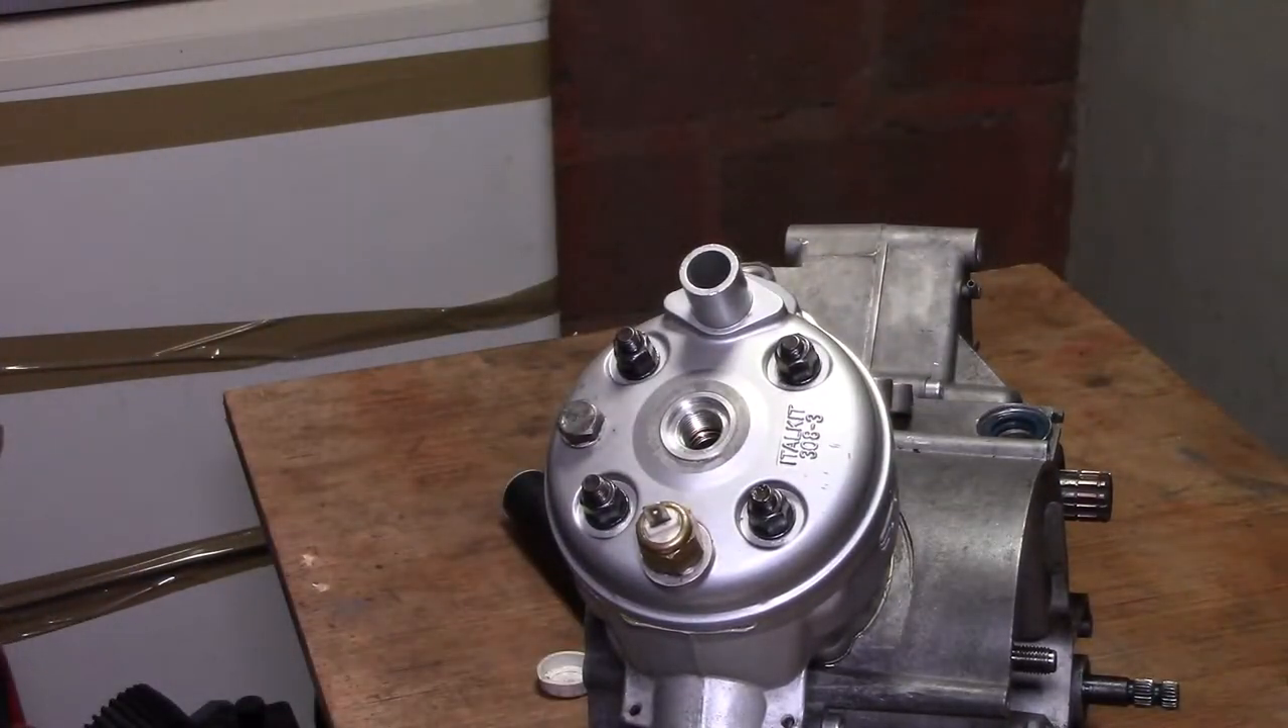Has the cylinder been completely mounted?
Yes.